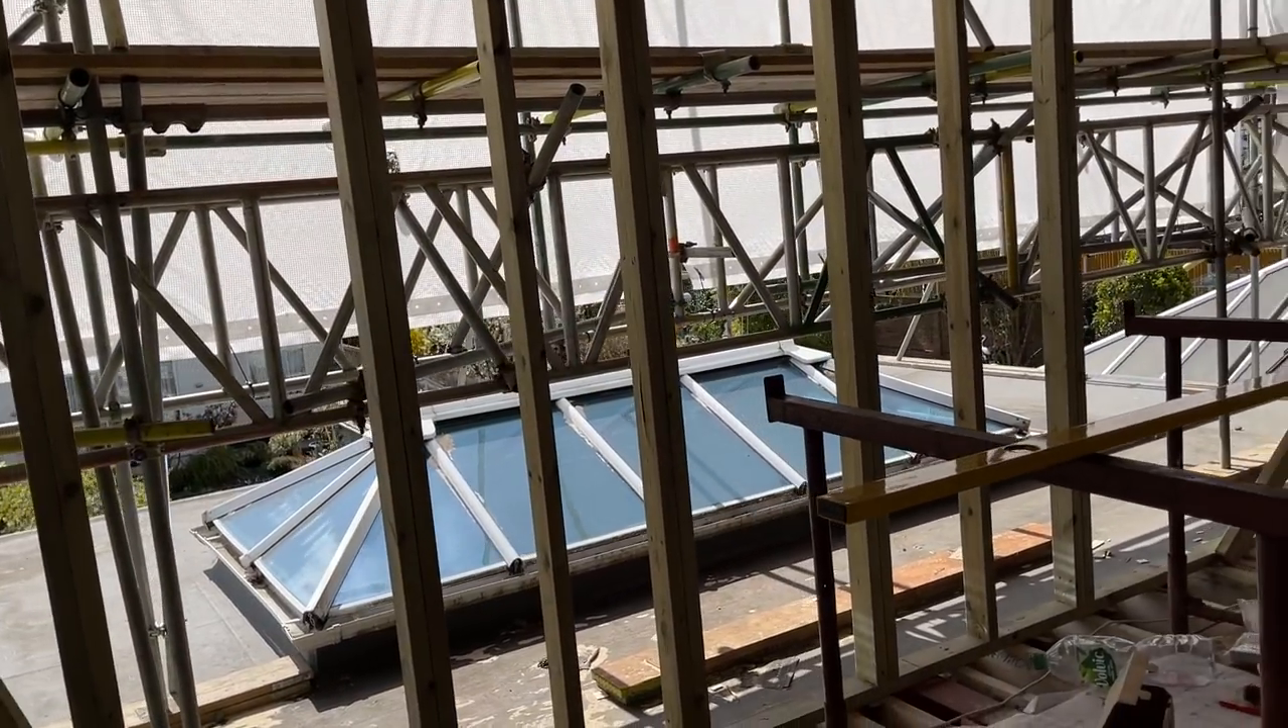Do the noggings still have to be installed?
Yes.